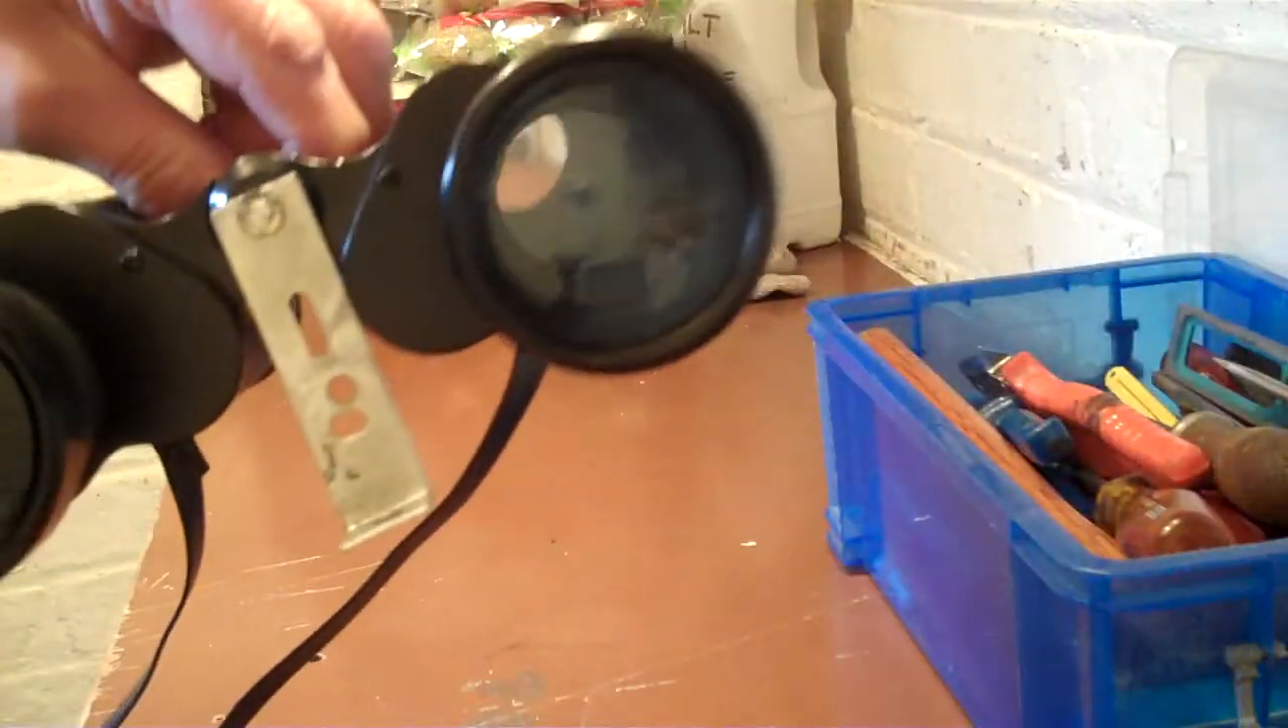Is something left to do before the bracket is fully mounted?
No.